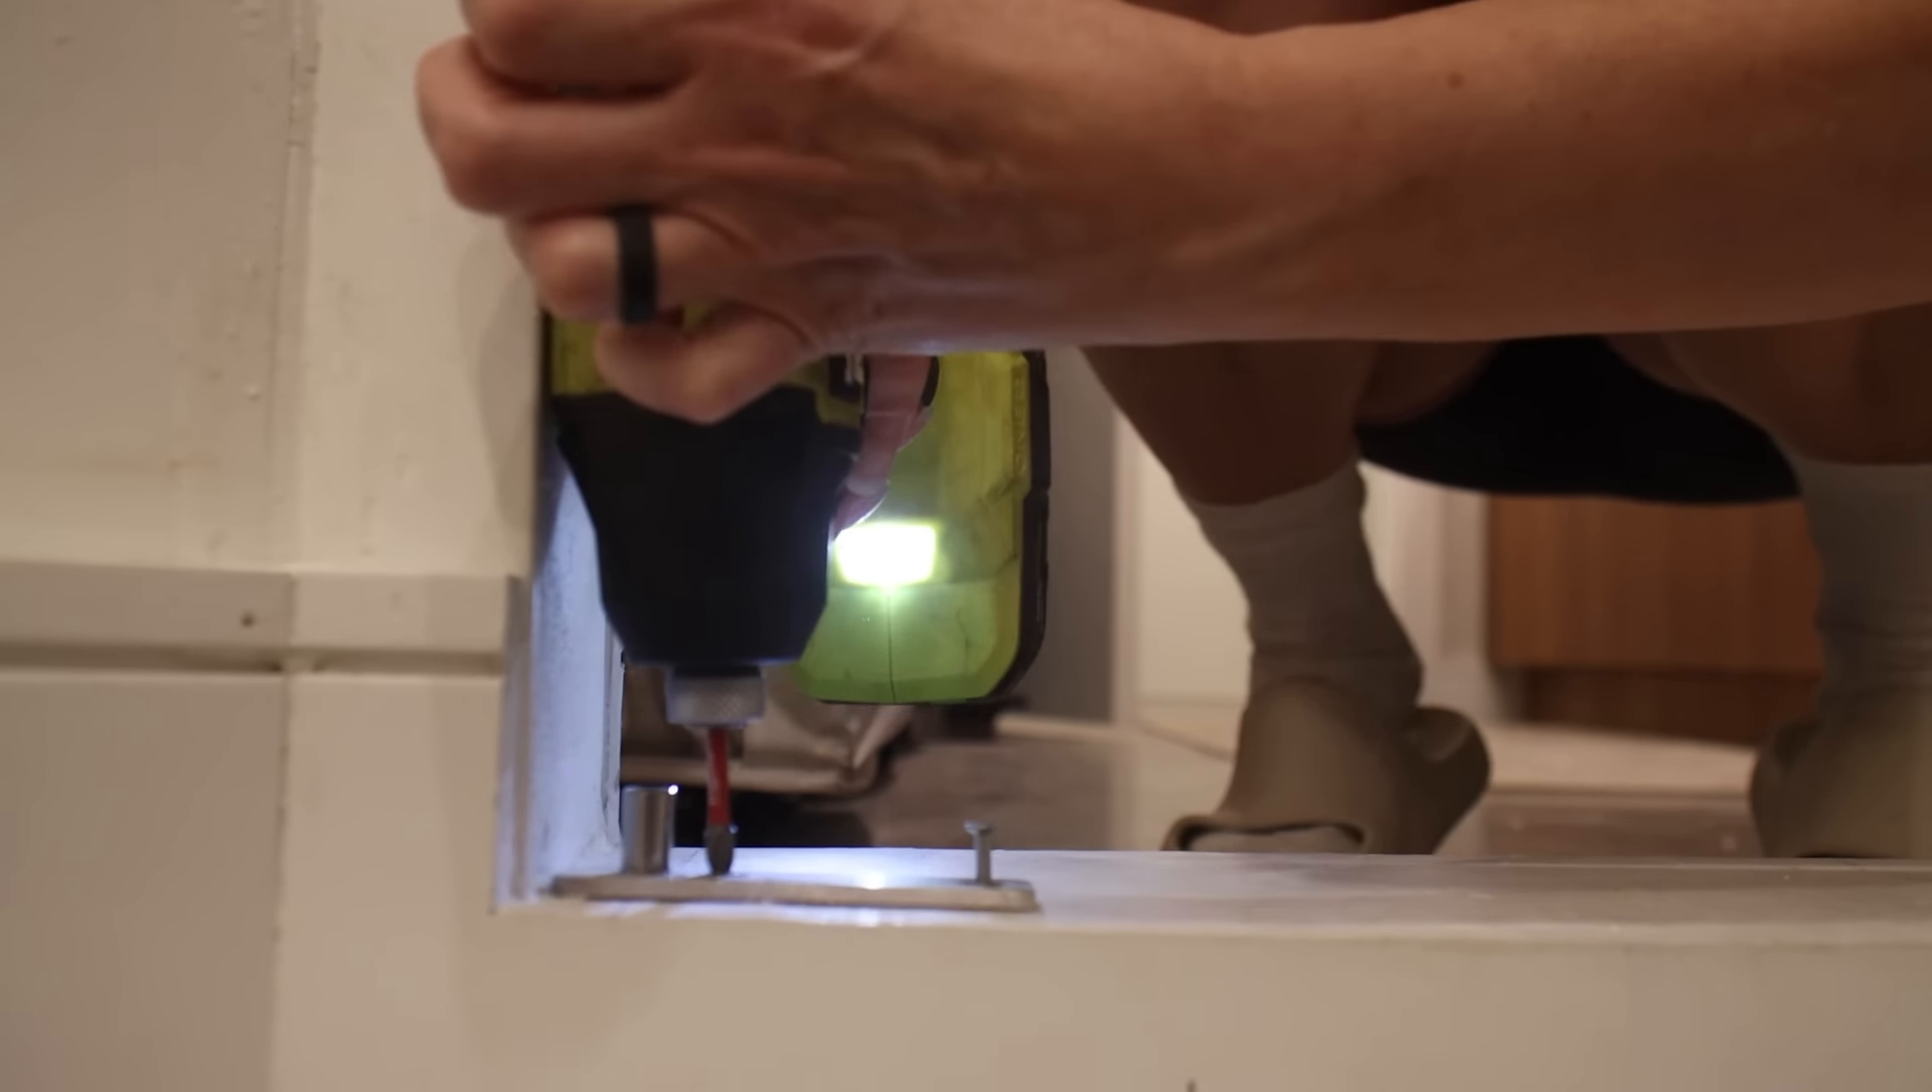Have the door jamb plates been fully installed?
No.